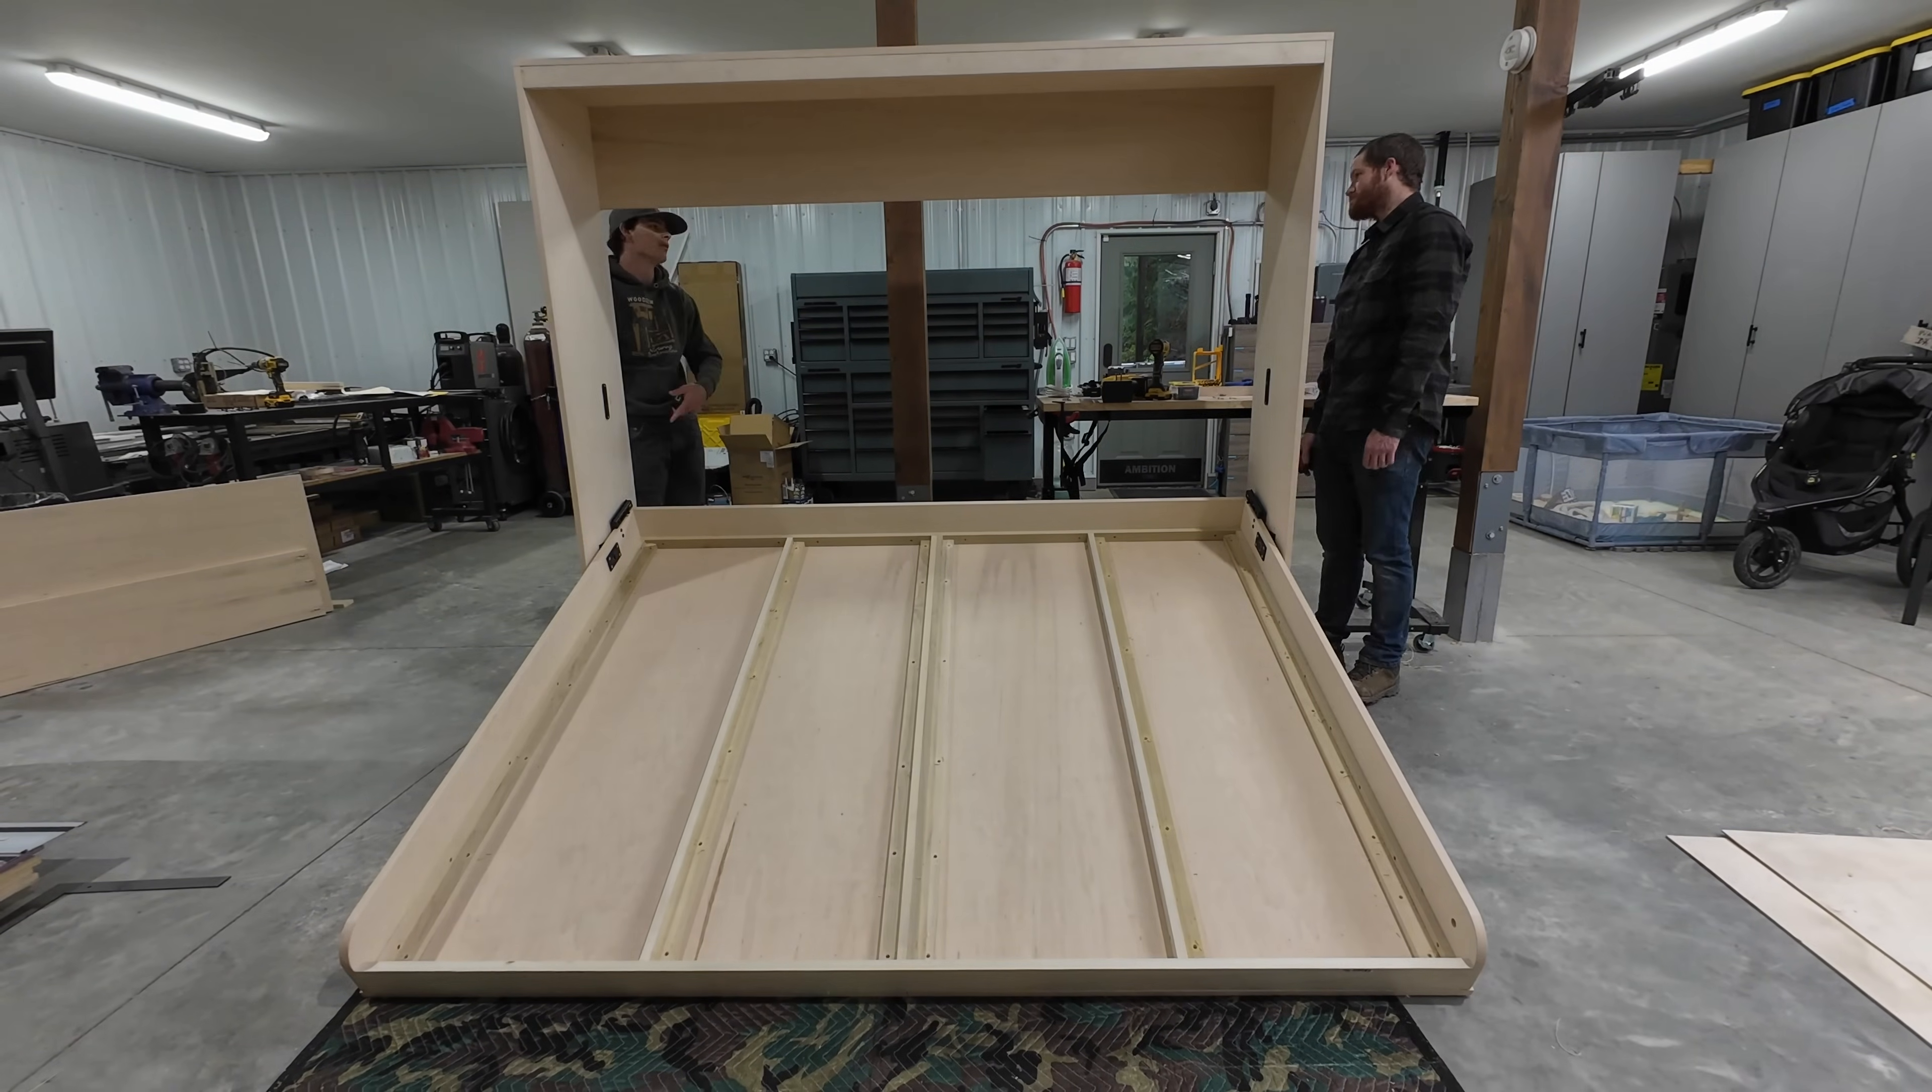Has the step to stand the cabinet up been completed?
Yes.